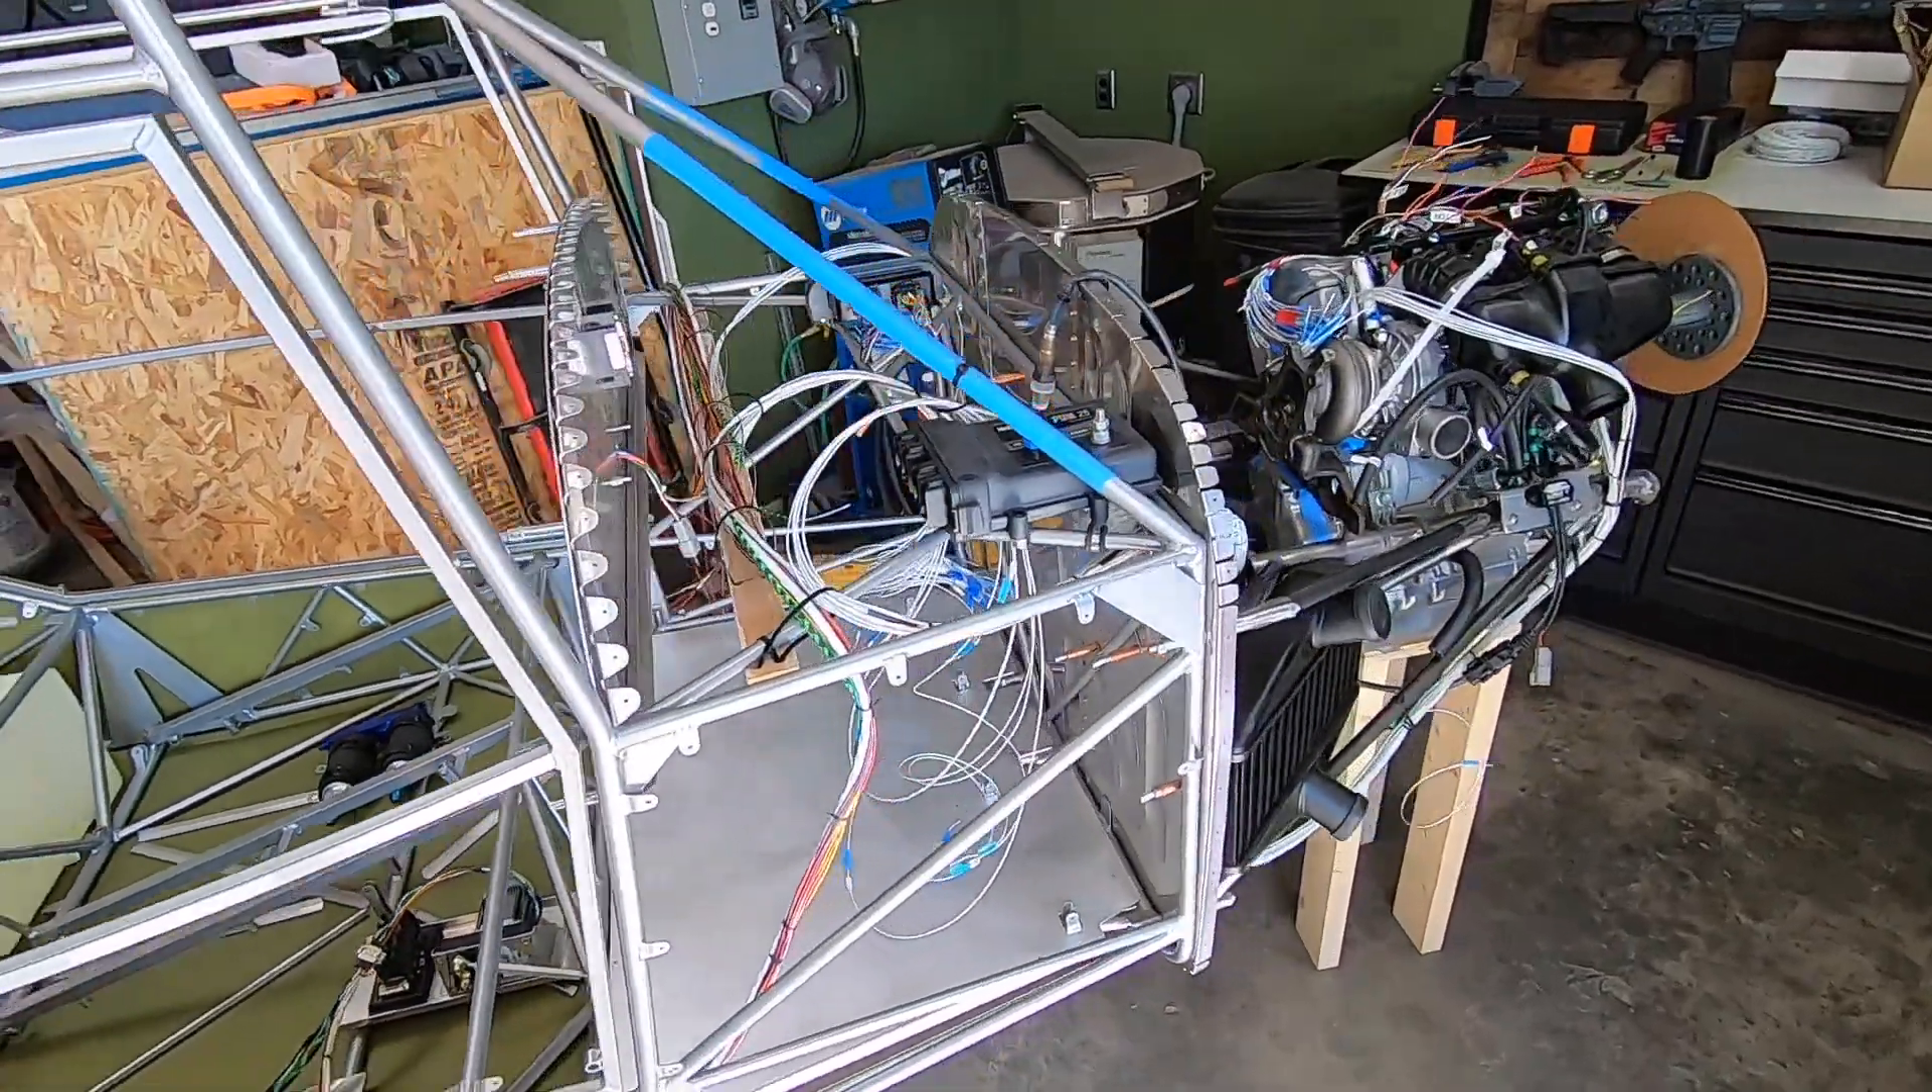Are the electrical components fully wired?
No.